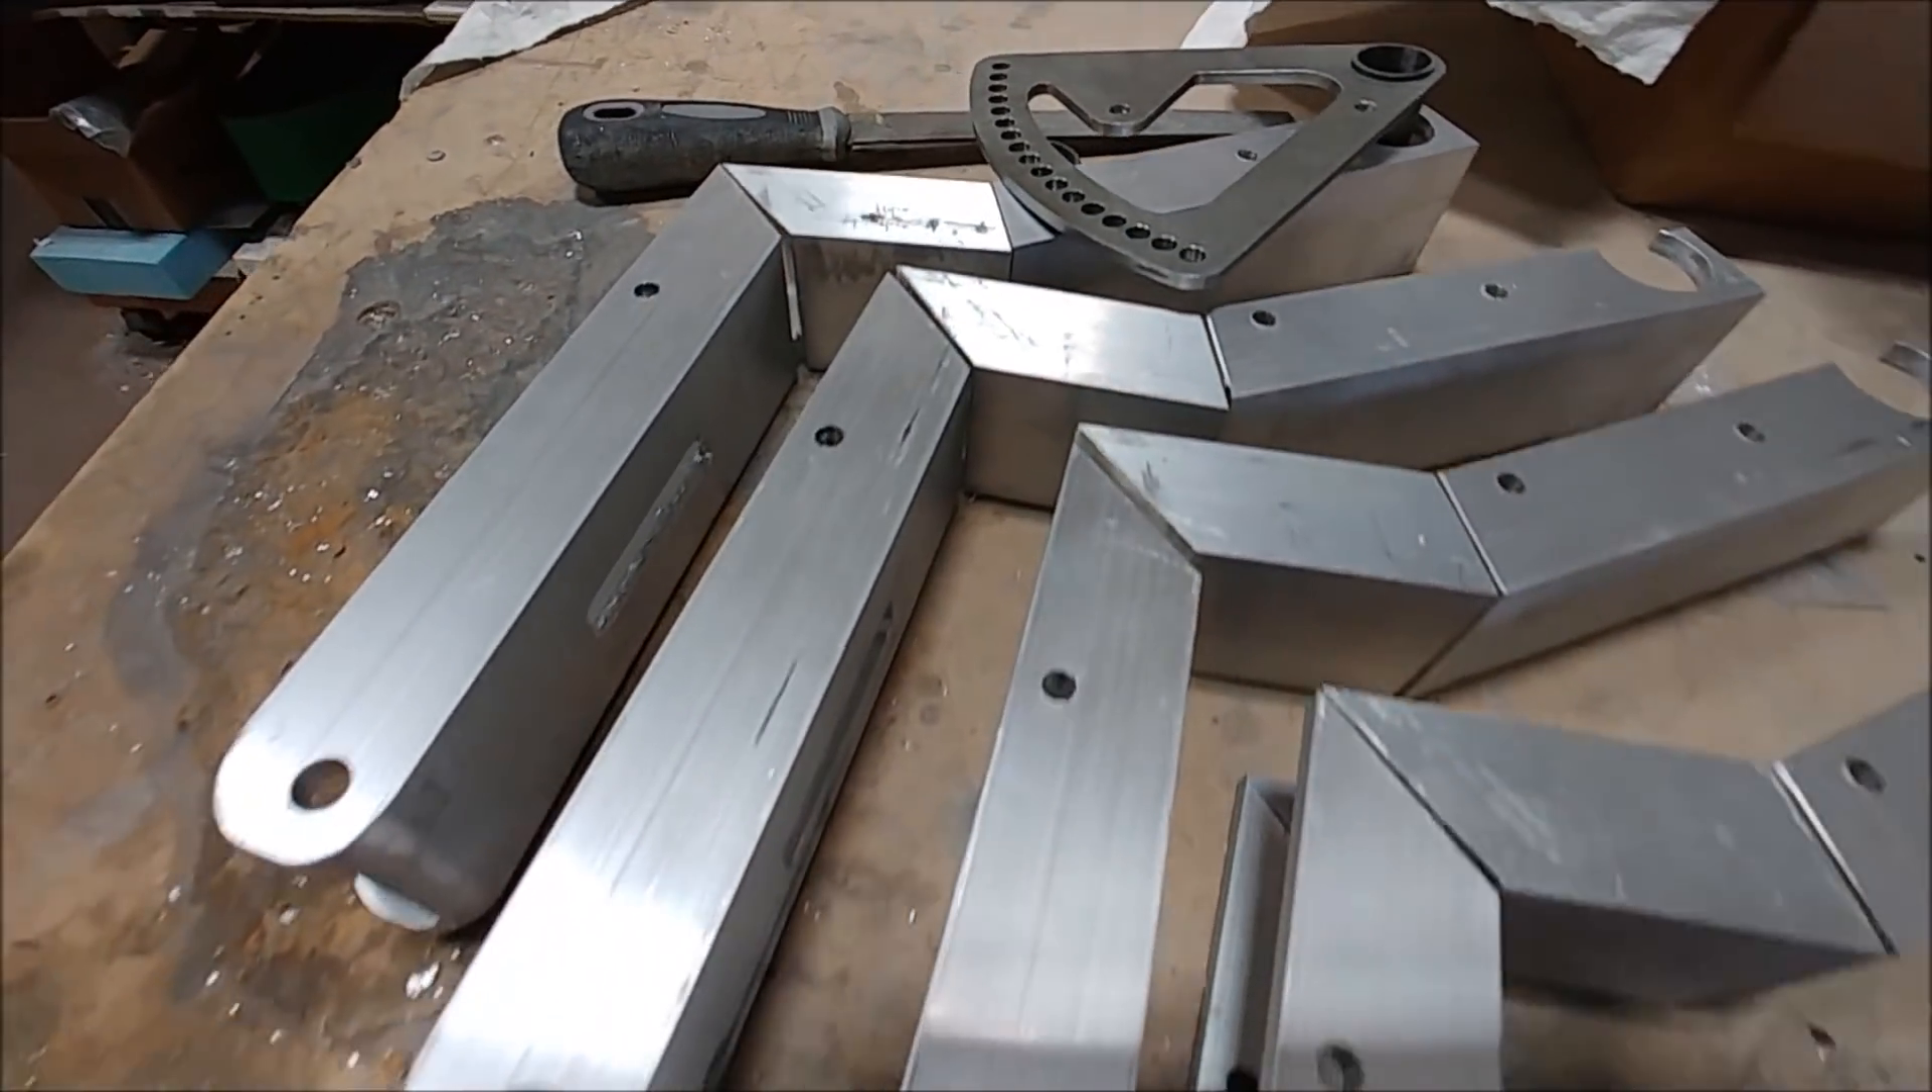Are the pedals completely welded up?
No.